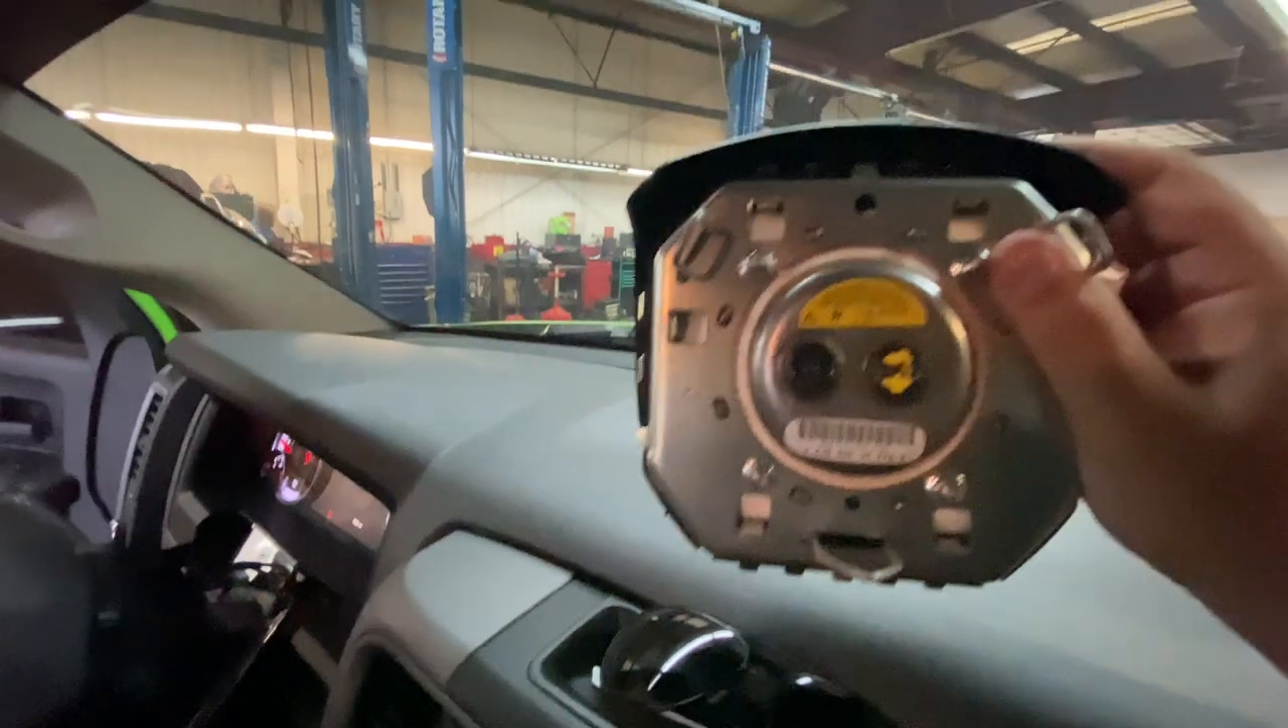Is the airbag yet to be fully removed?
No.